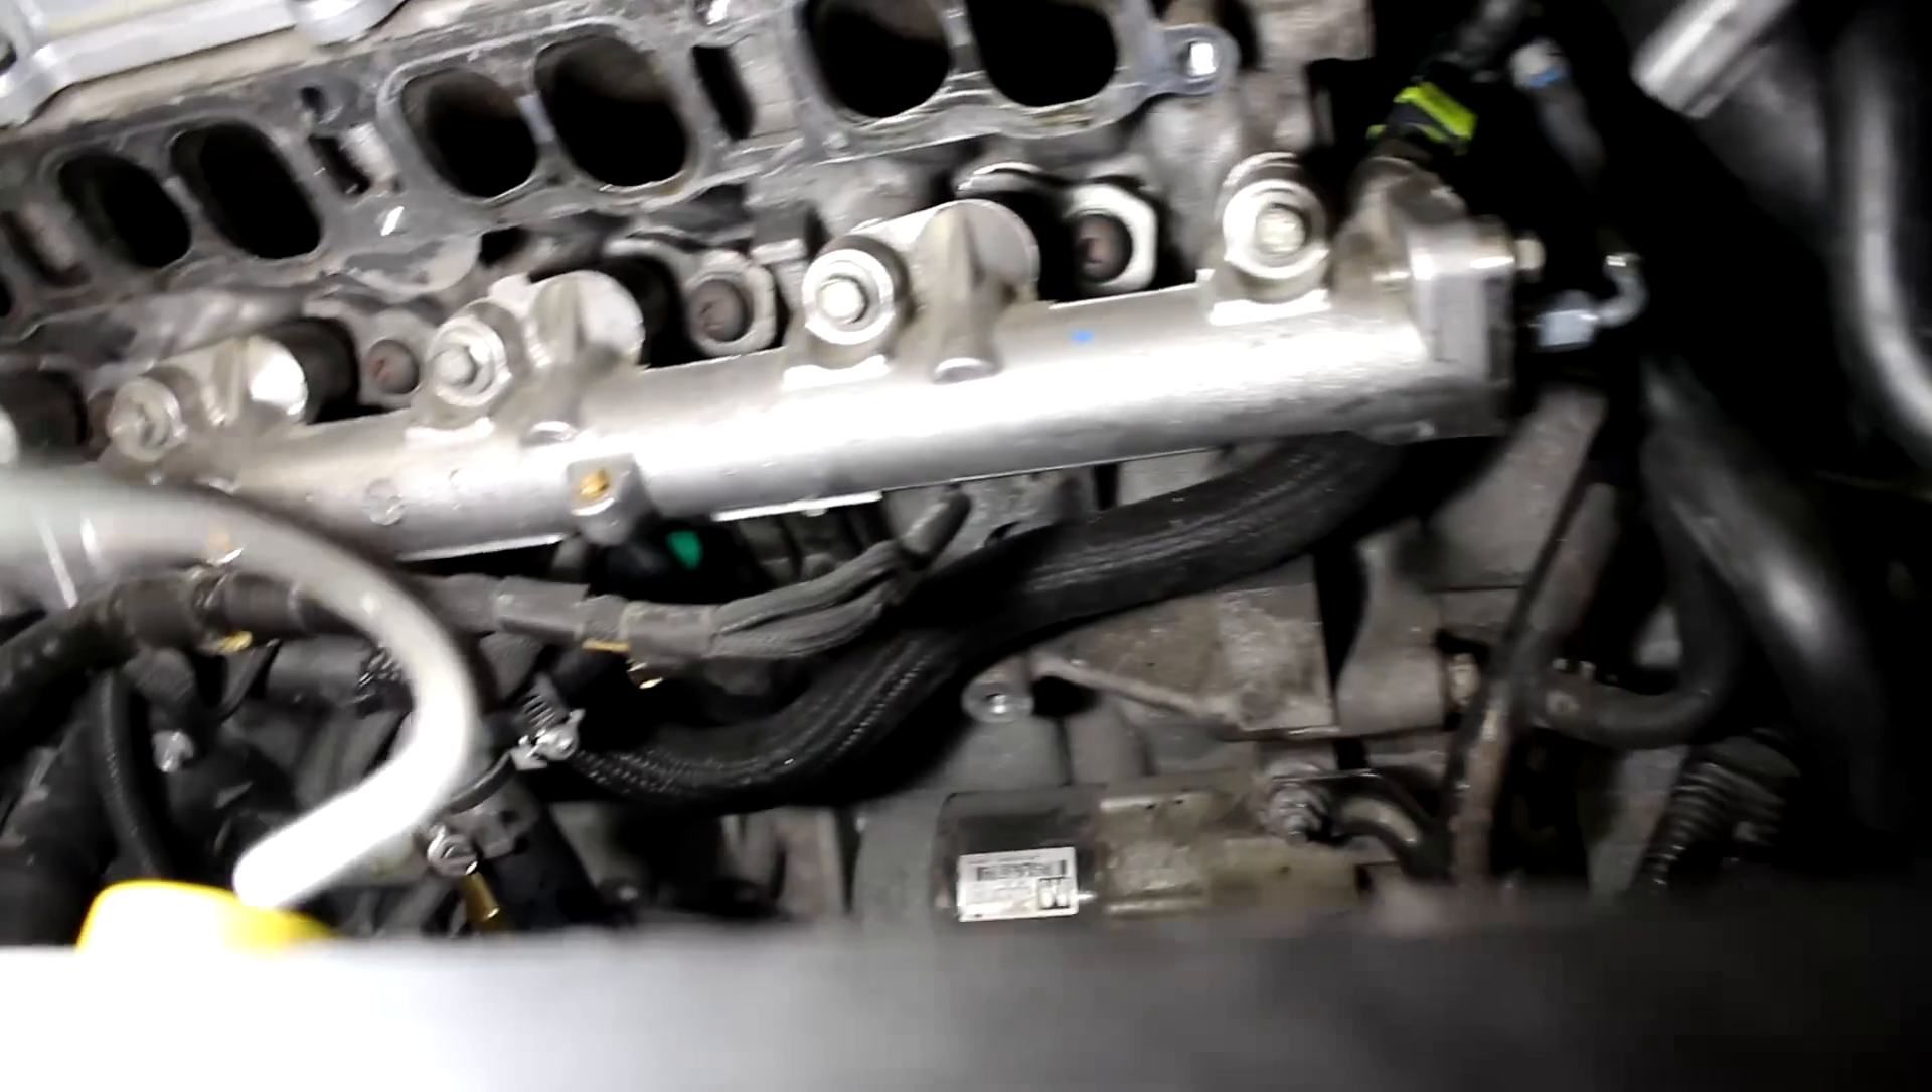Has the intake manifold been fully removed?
Yes.